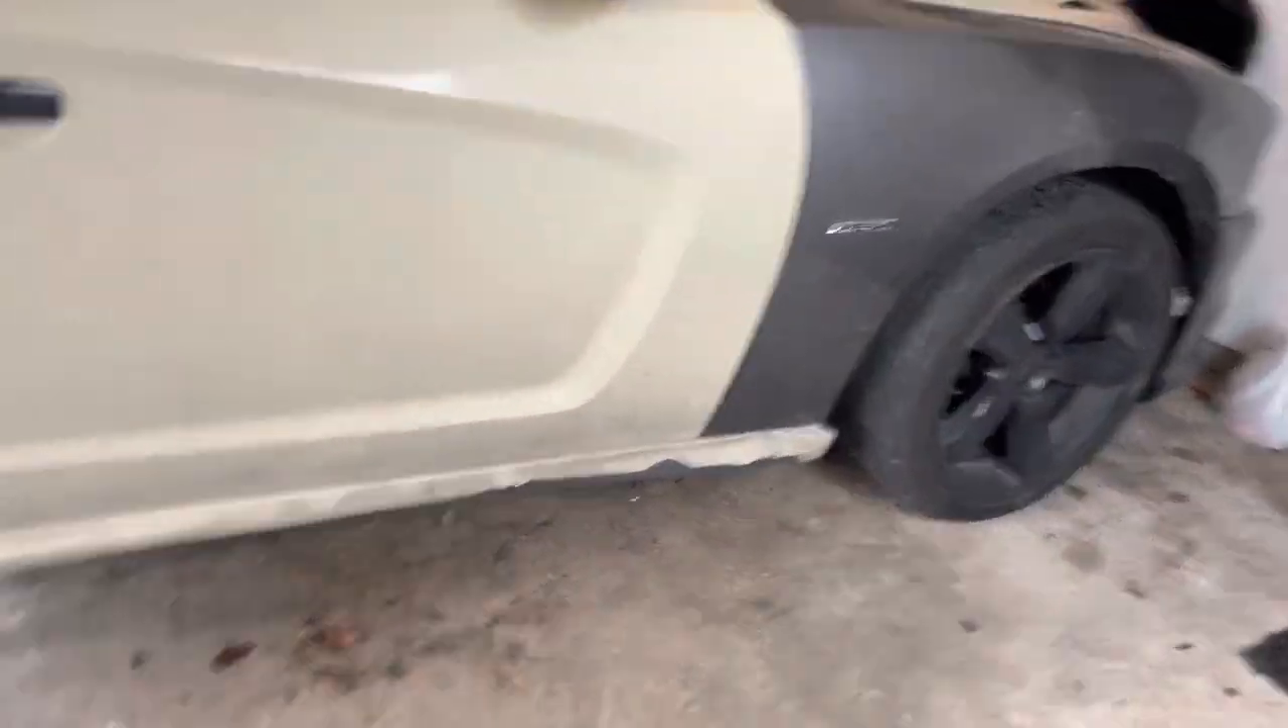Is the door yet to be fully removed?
Yes.